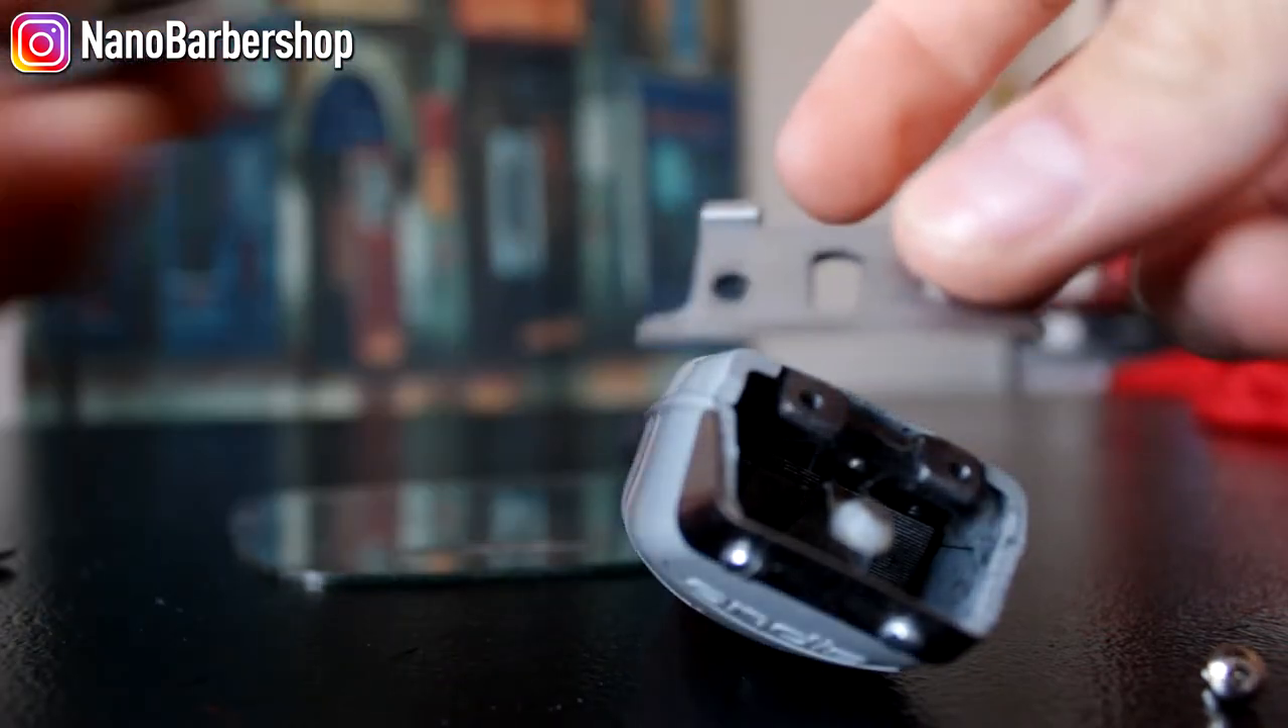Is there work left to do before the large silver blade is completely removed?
No.